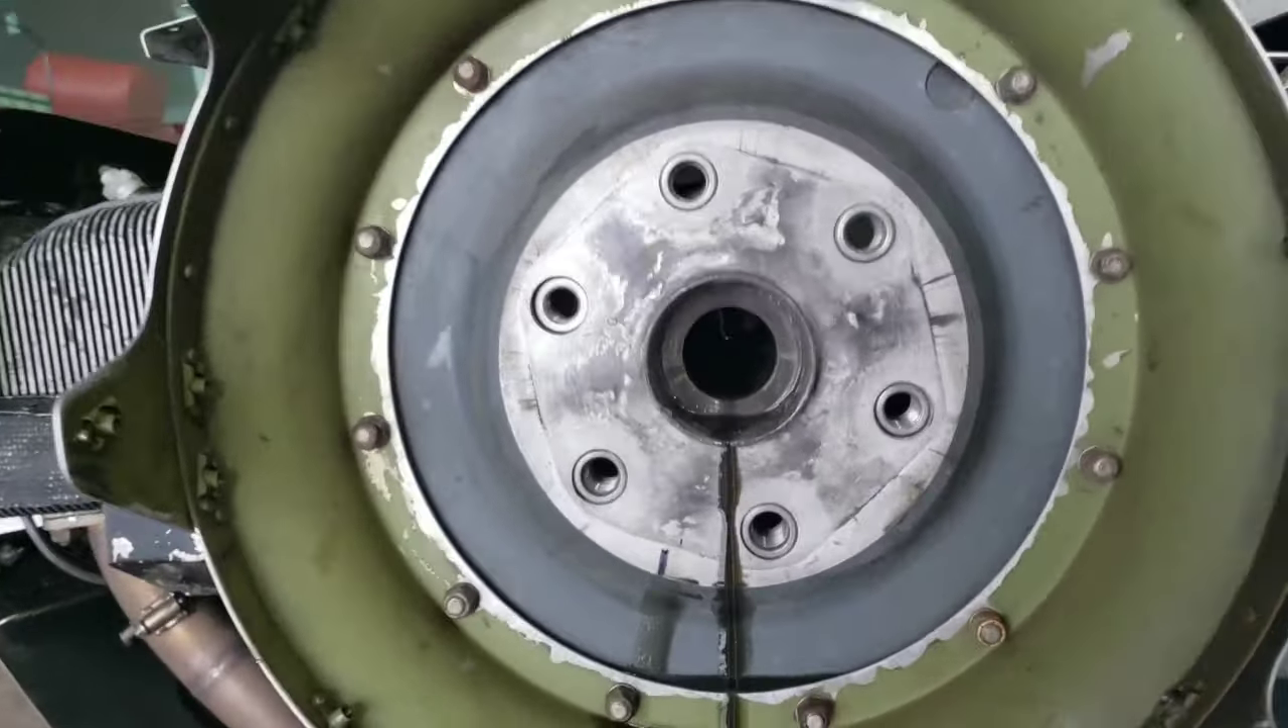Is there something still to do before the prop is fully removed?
No.